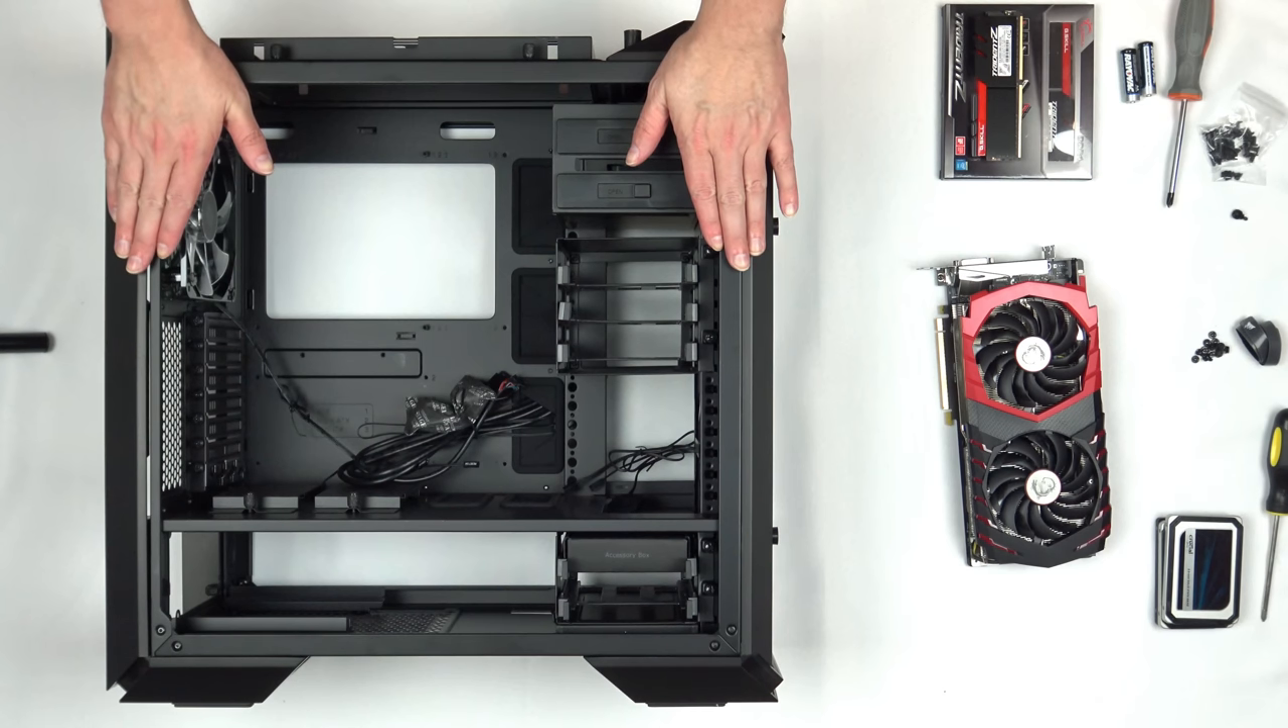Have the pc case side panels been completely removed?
Yes.